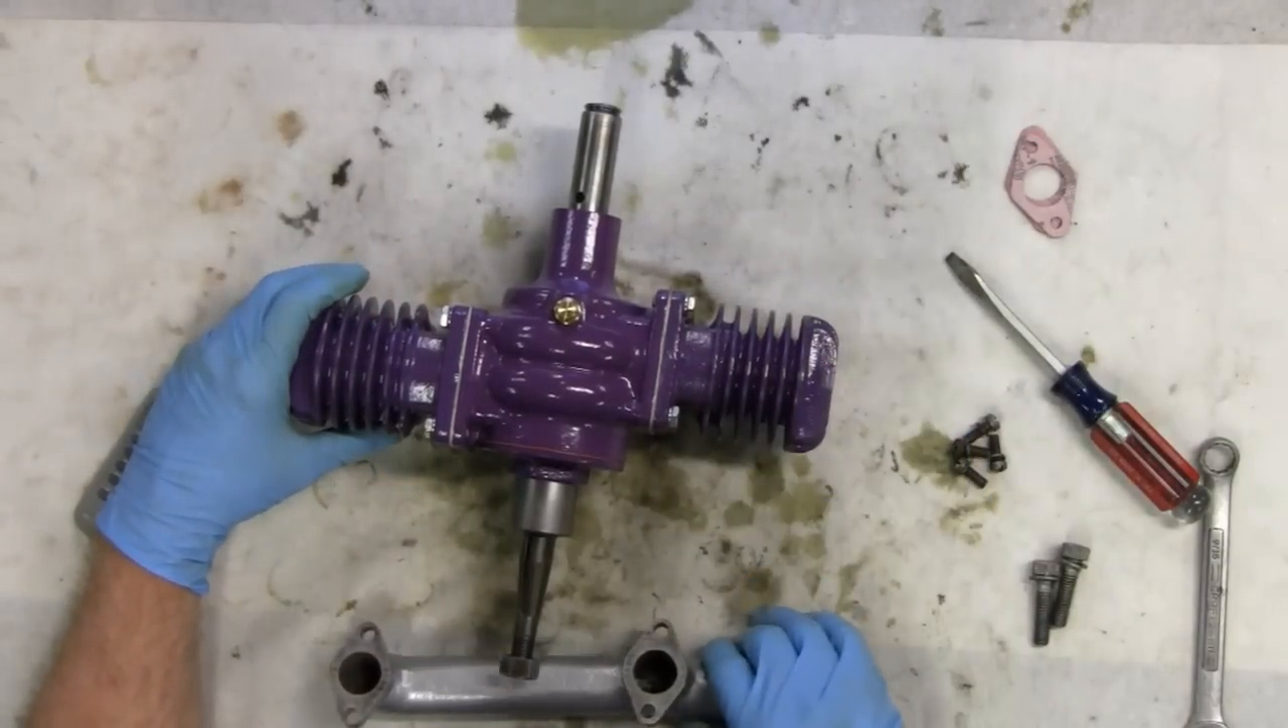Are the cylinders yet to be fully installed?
No.